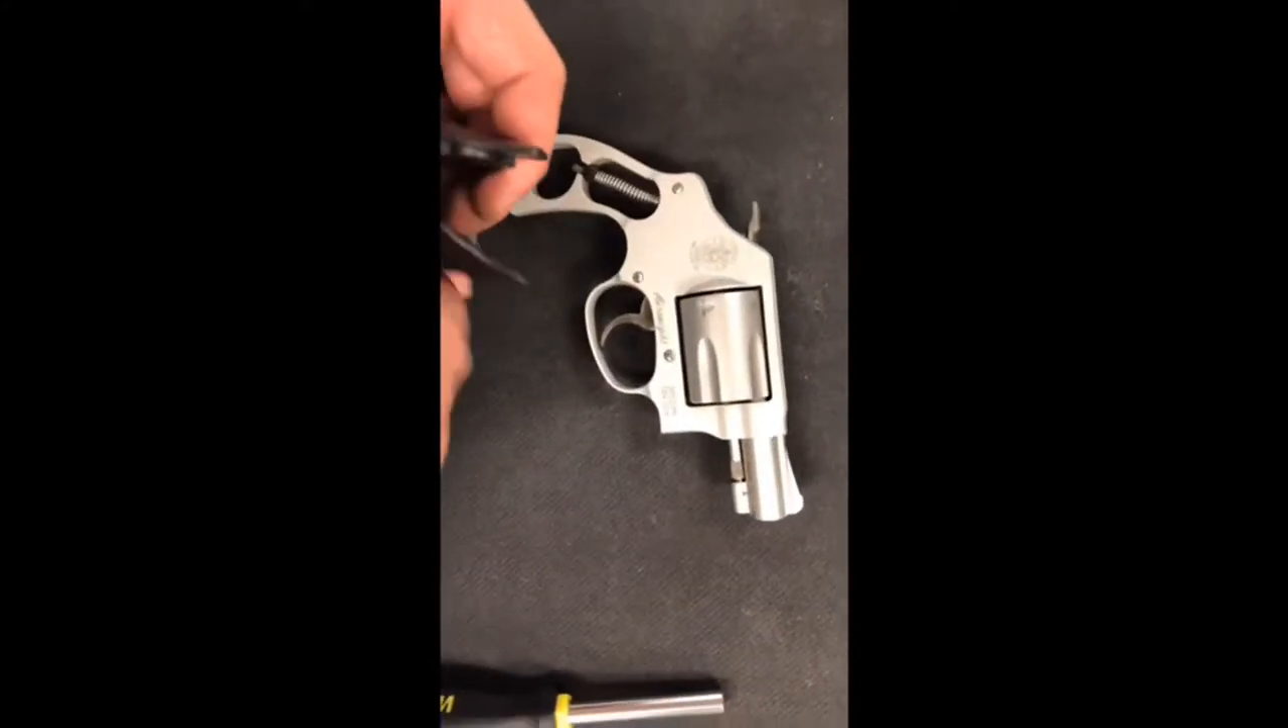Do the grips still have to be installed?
Yes.